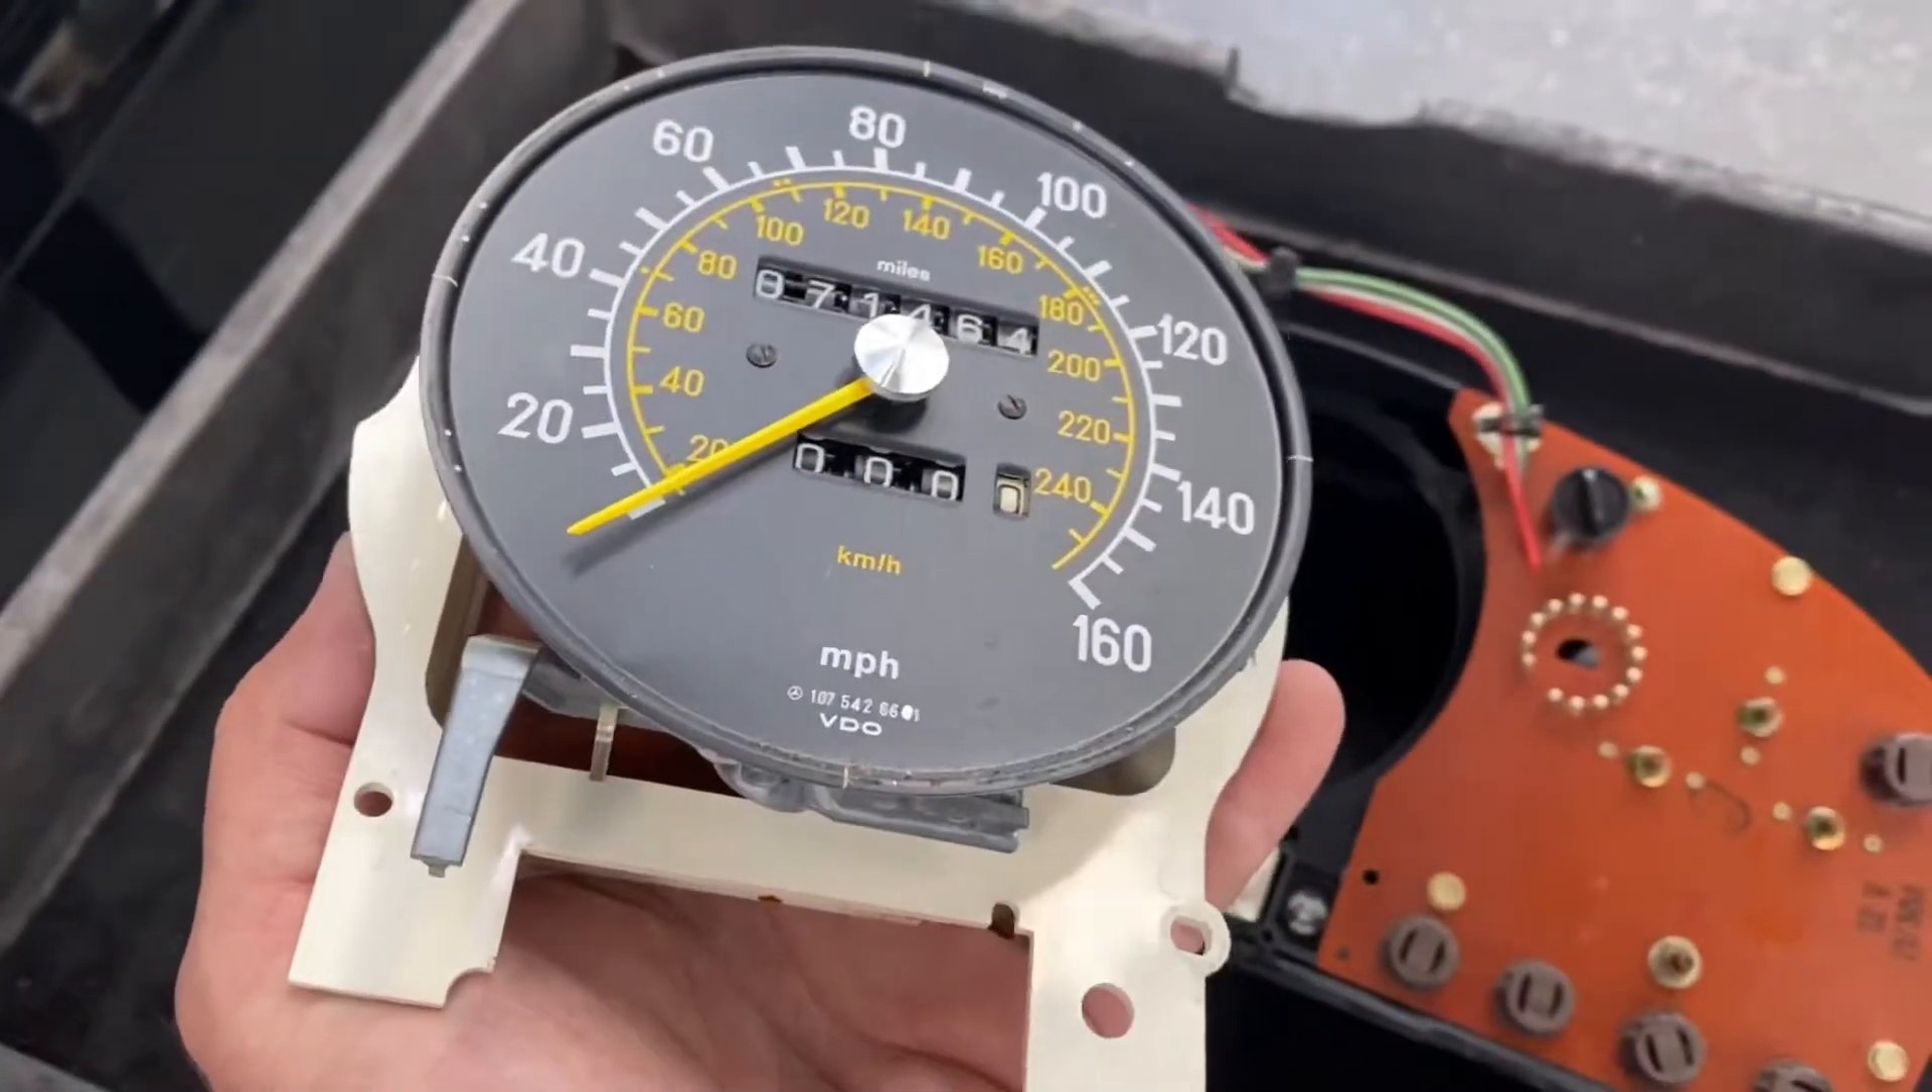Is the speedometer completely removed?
Yes.